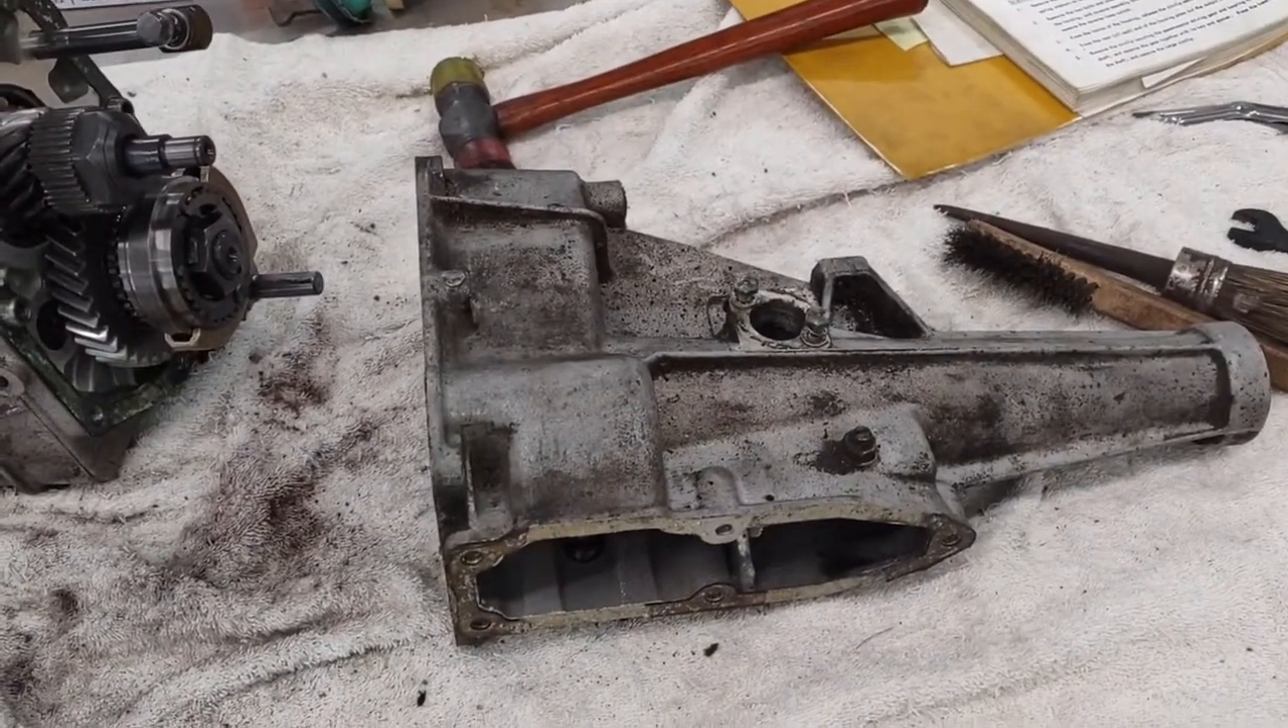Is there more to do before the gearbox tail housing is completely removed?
No.